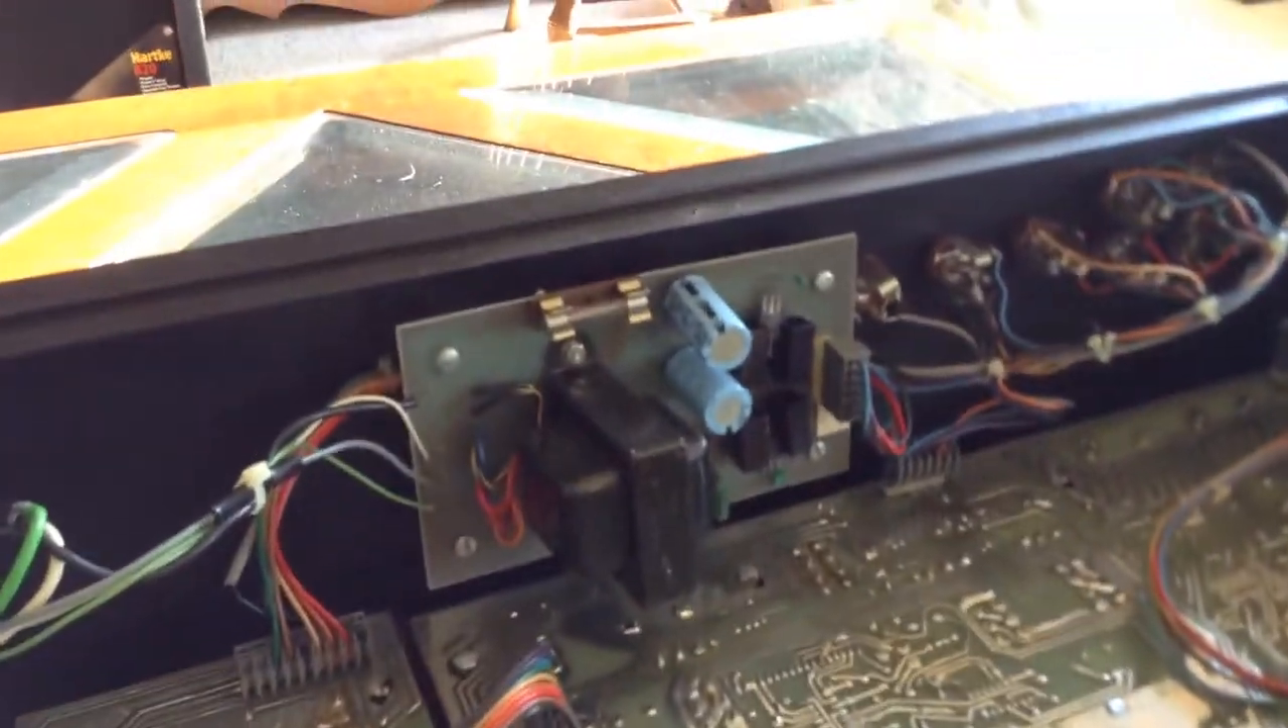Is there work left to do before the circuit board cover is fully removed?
No.